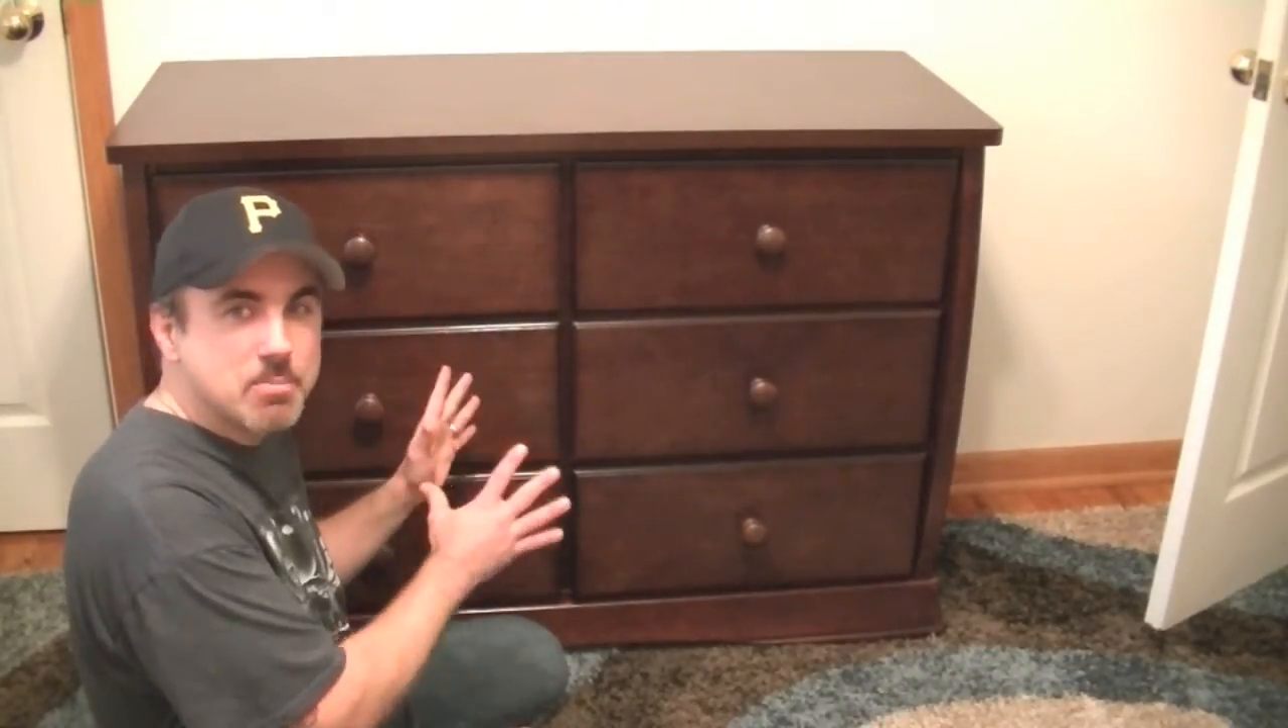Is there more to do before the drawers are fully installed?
No.